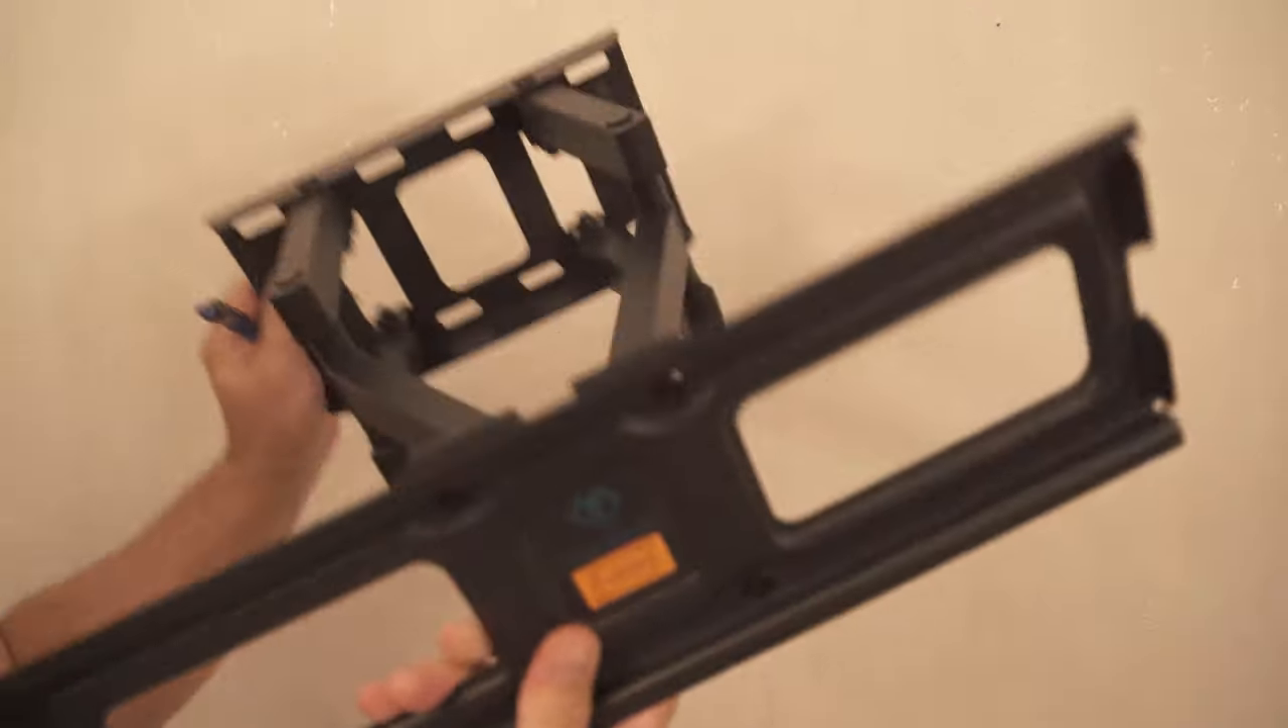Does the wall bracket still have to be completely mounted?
Yes.